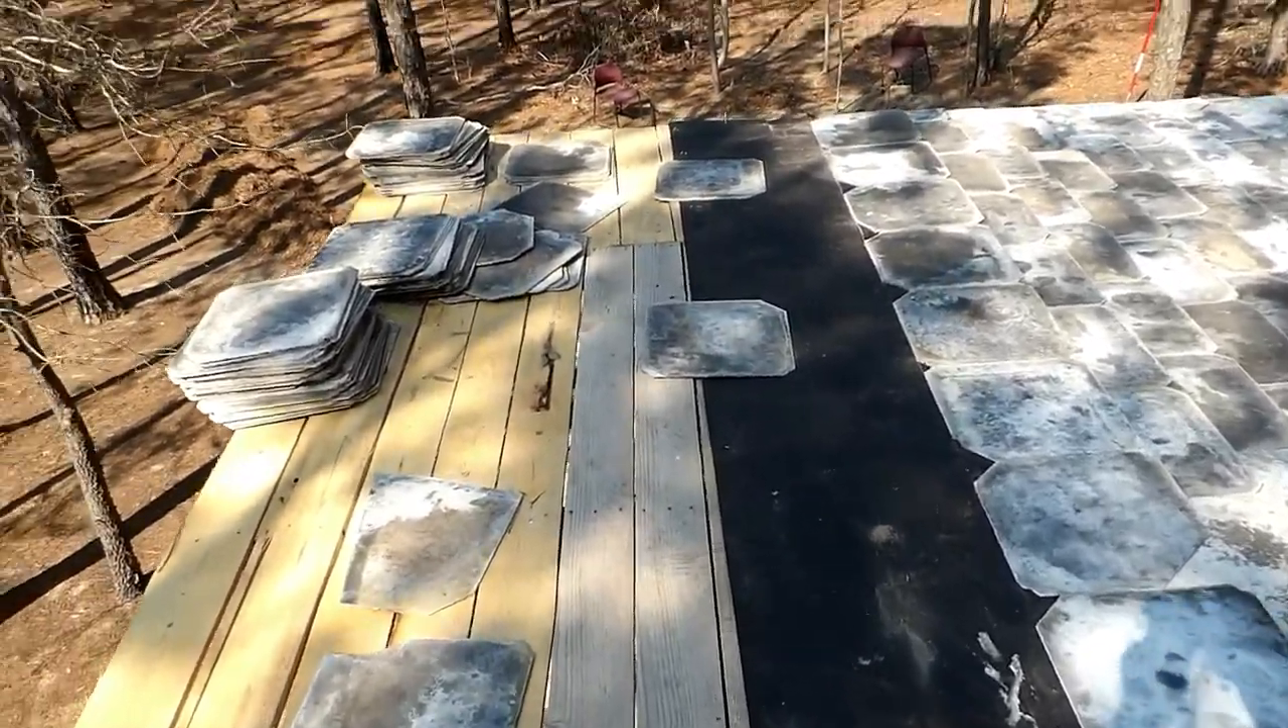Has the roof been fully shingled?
No.